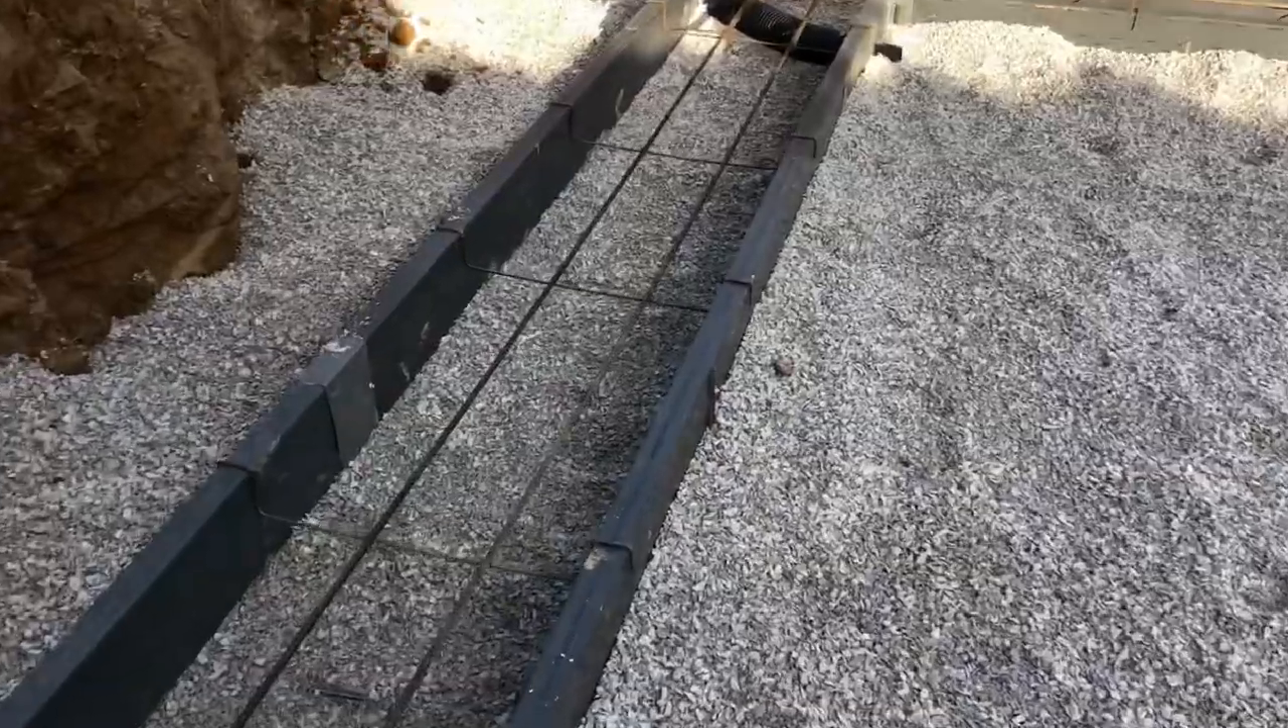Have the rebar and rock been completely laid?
Yes.